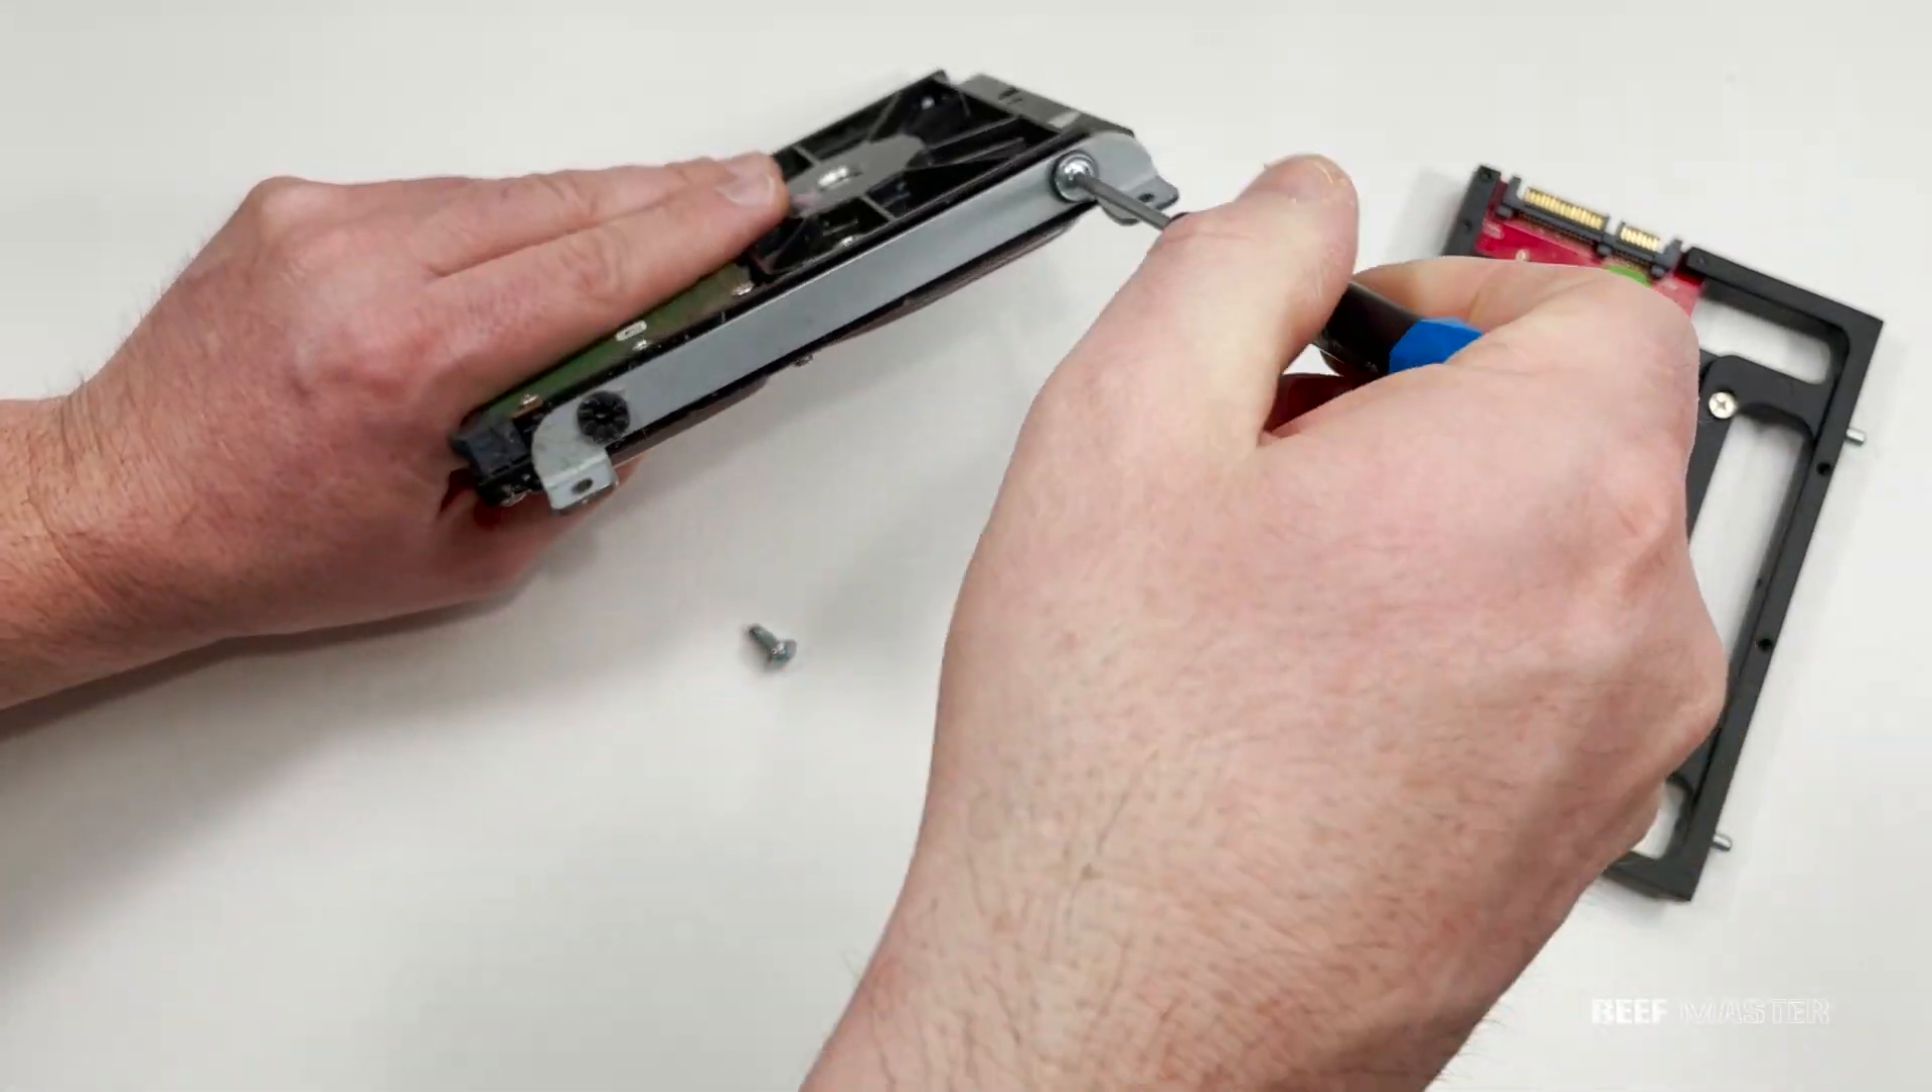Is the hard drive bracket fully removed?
No.